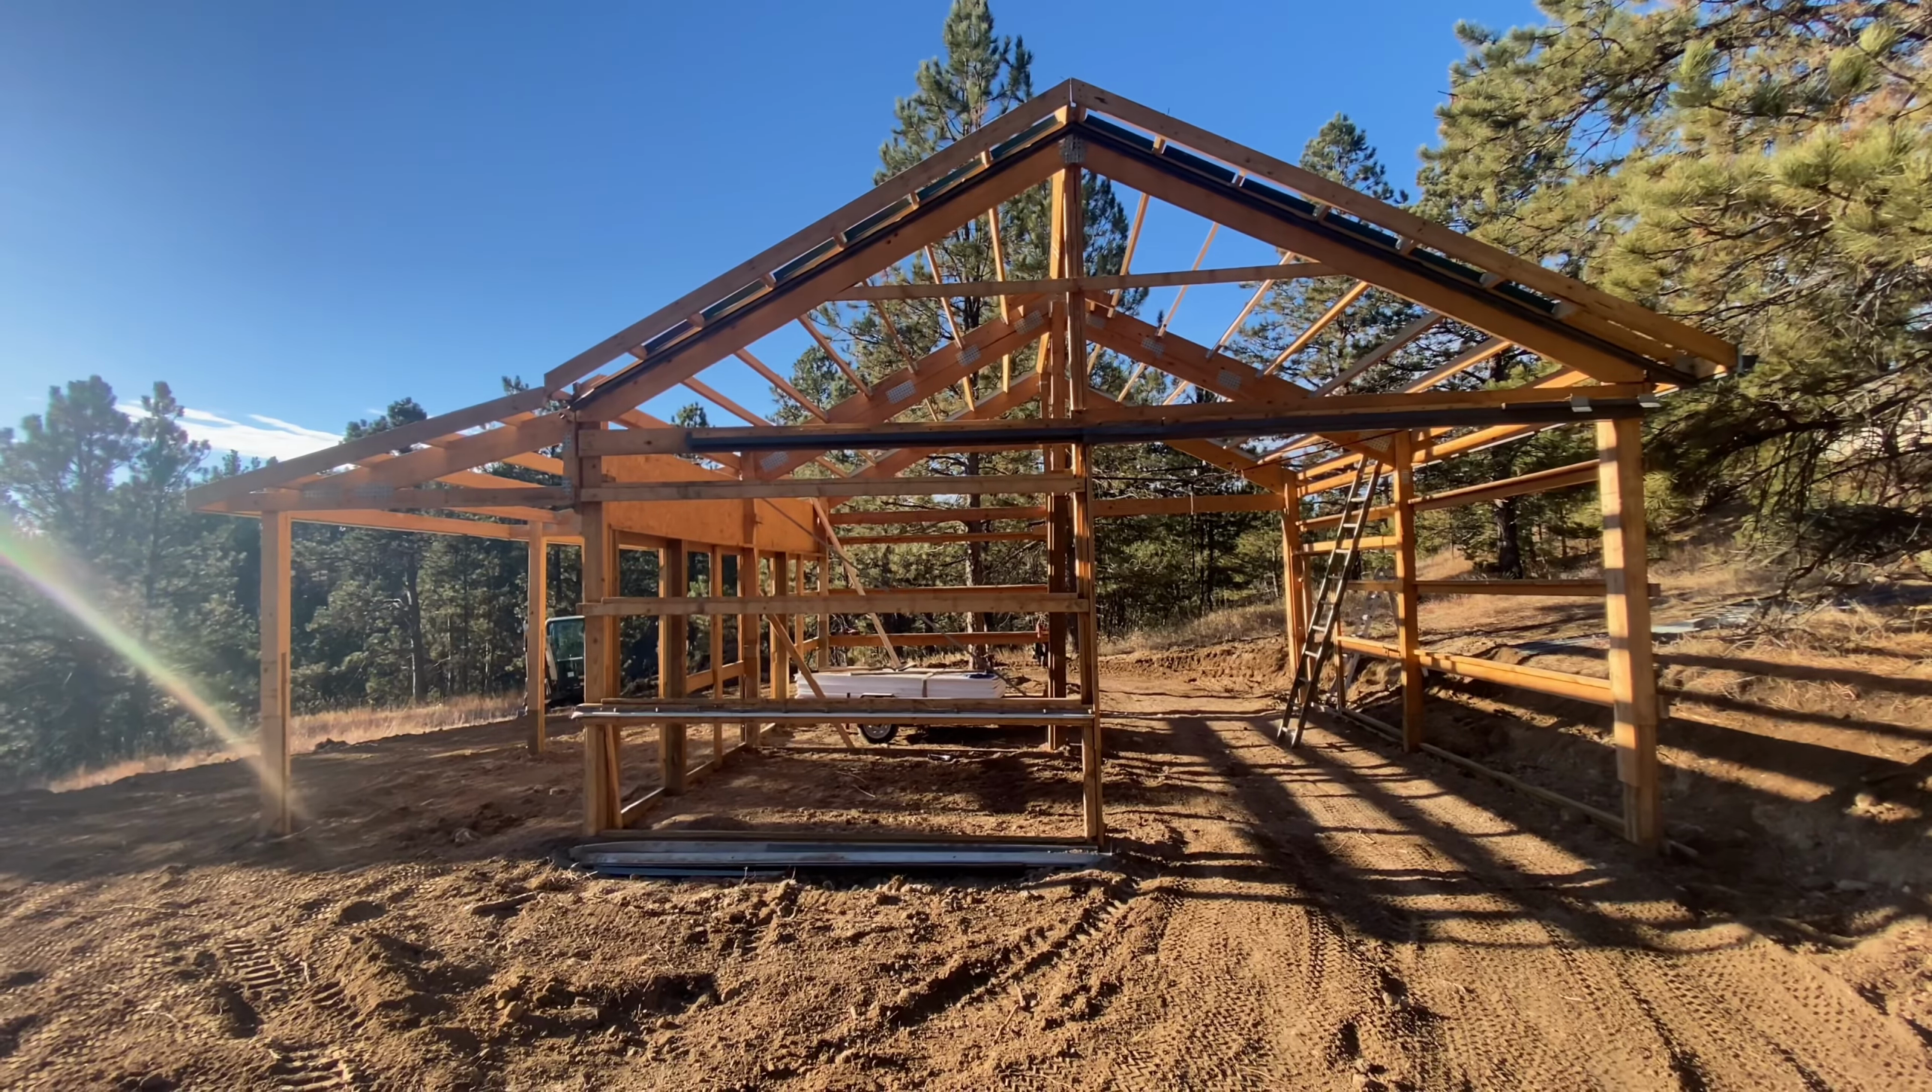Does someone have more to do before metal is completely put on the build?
Yes.